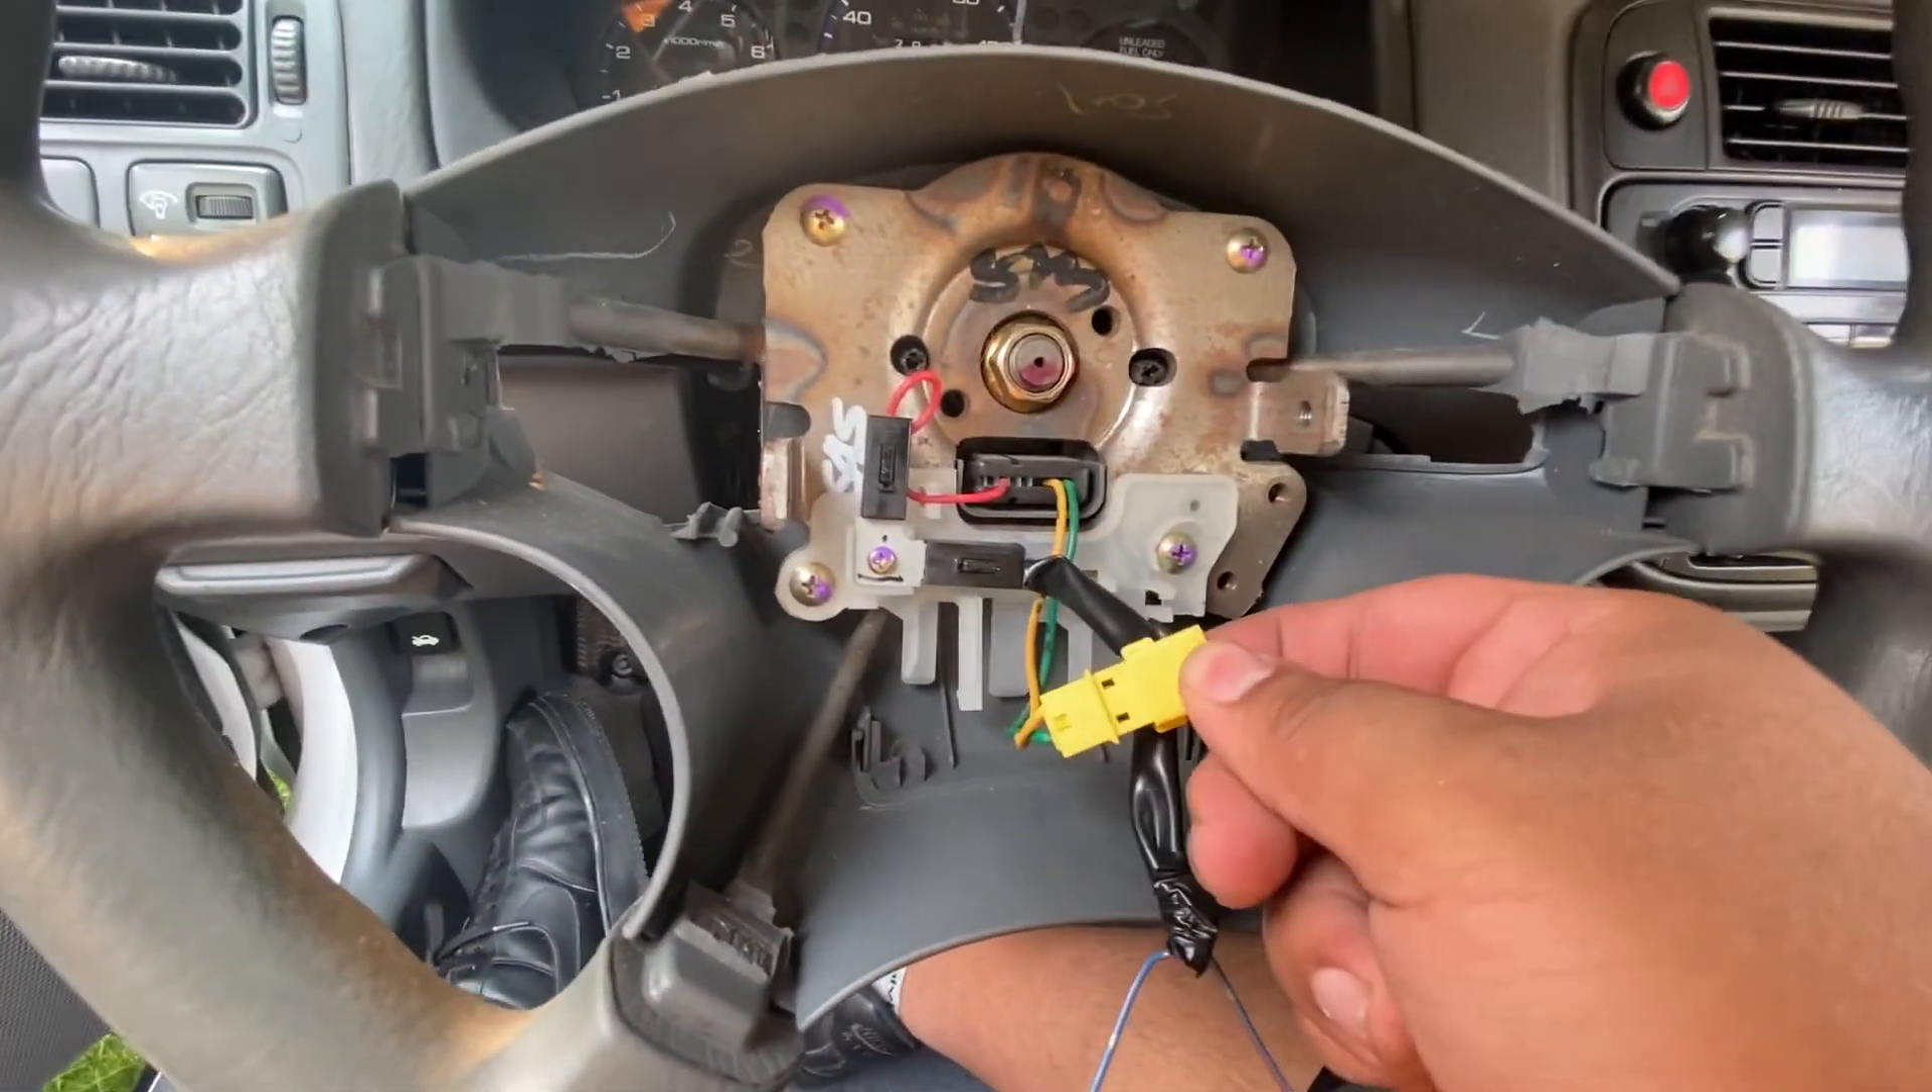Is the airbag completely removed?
Yes.